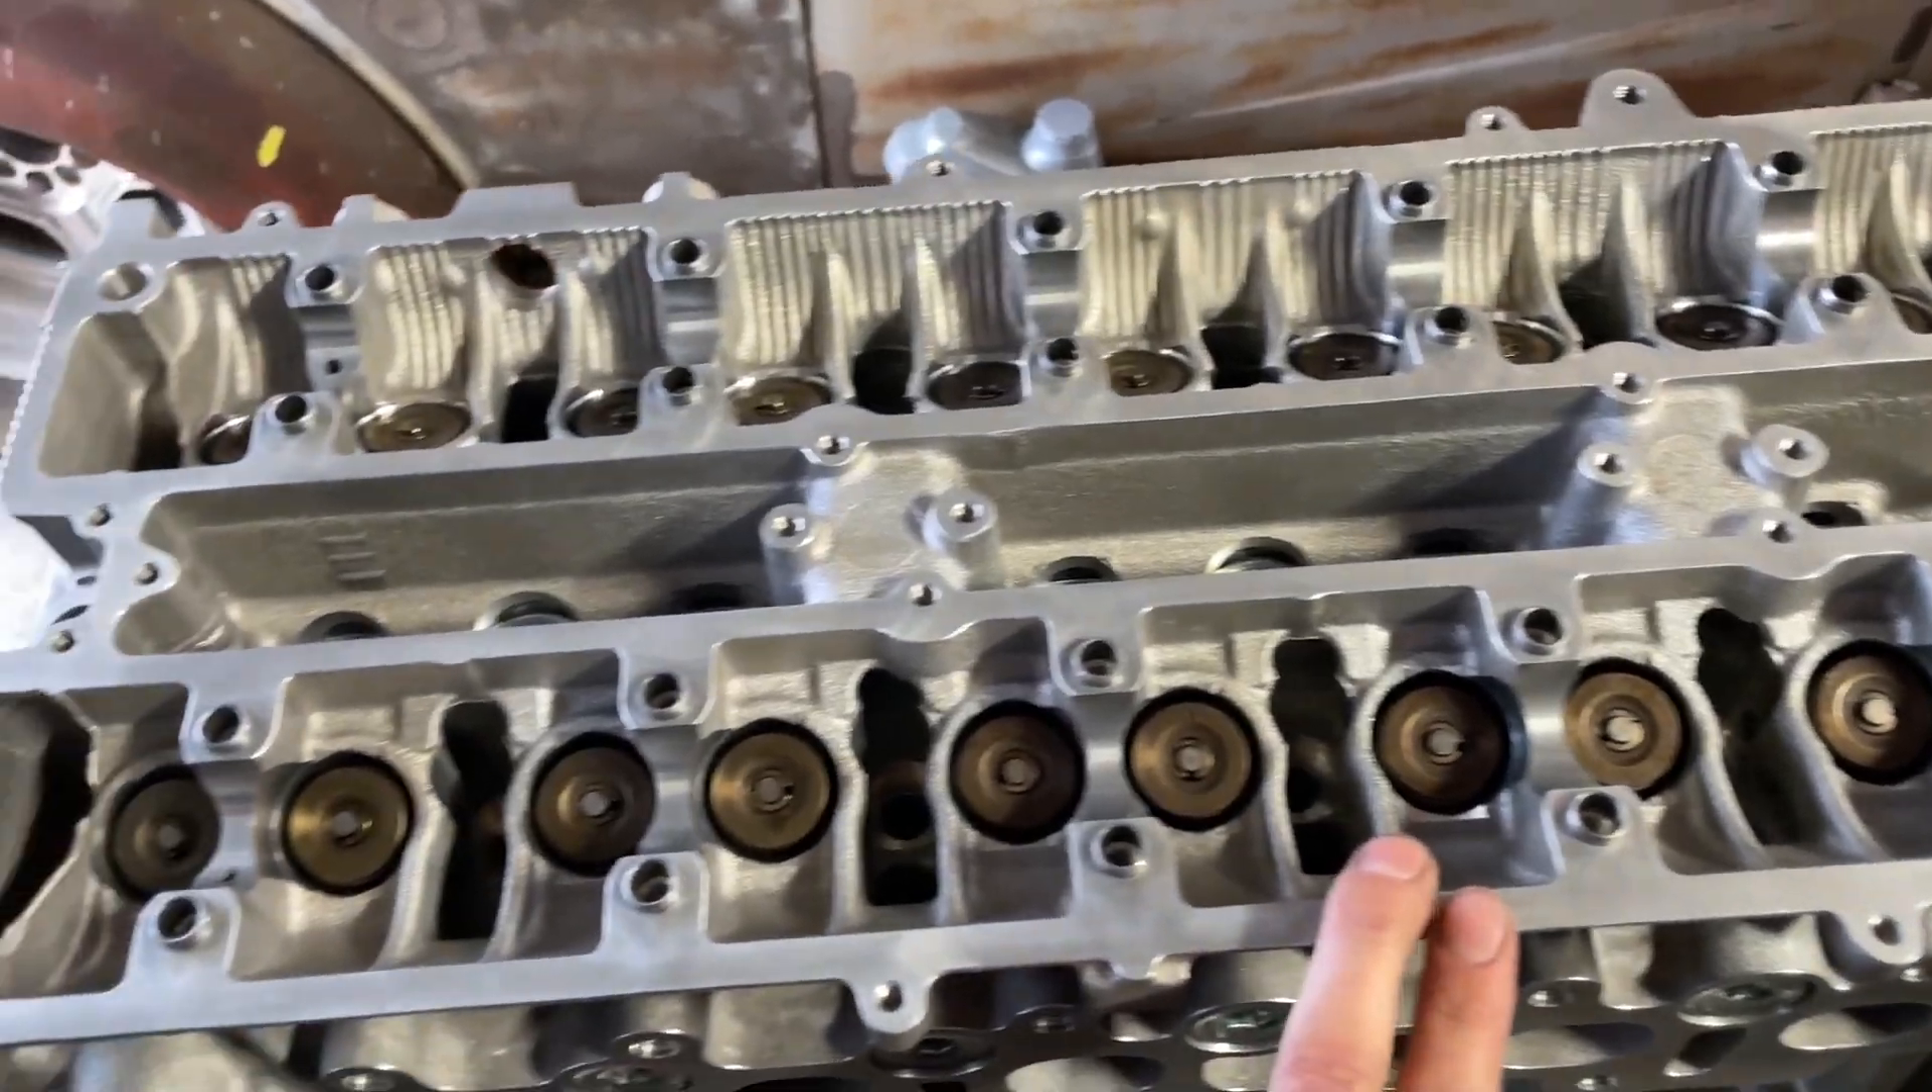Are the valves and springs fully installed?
Yes.